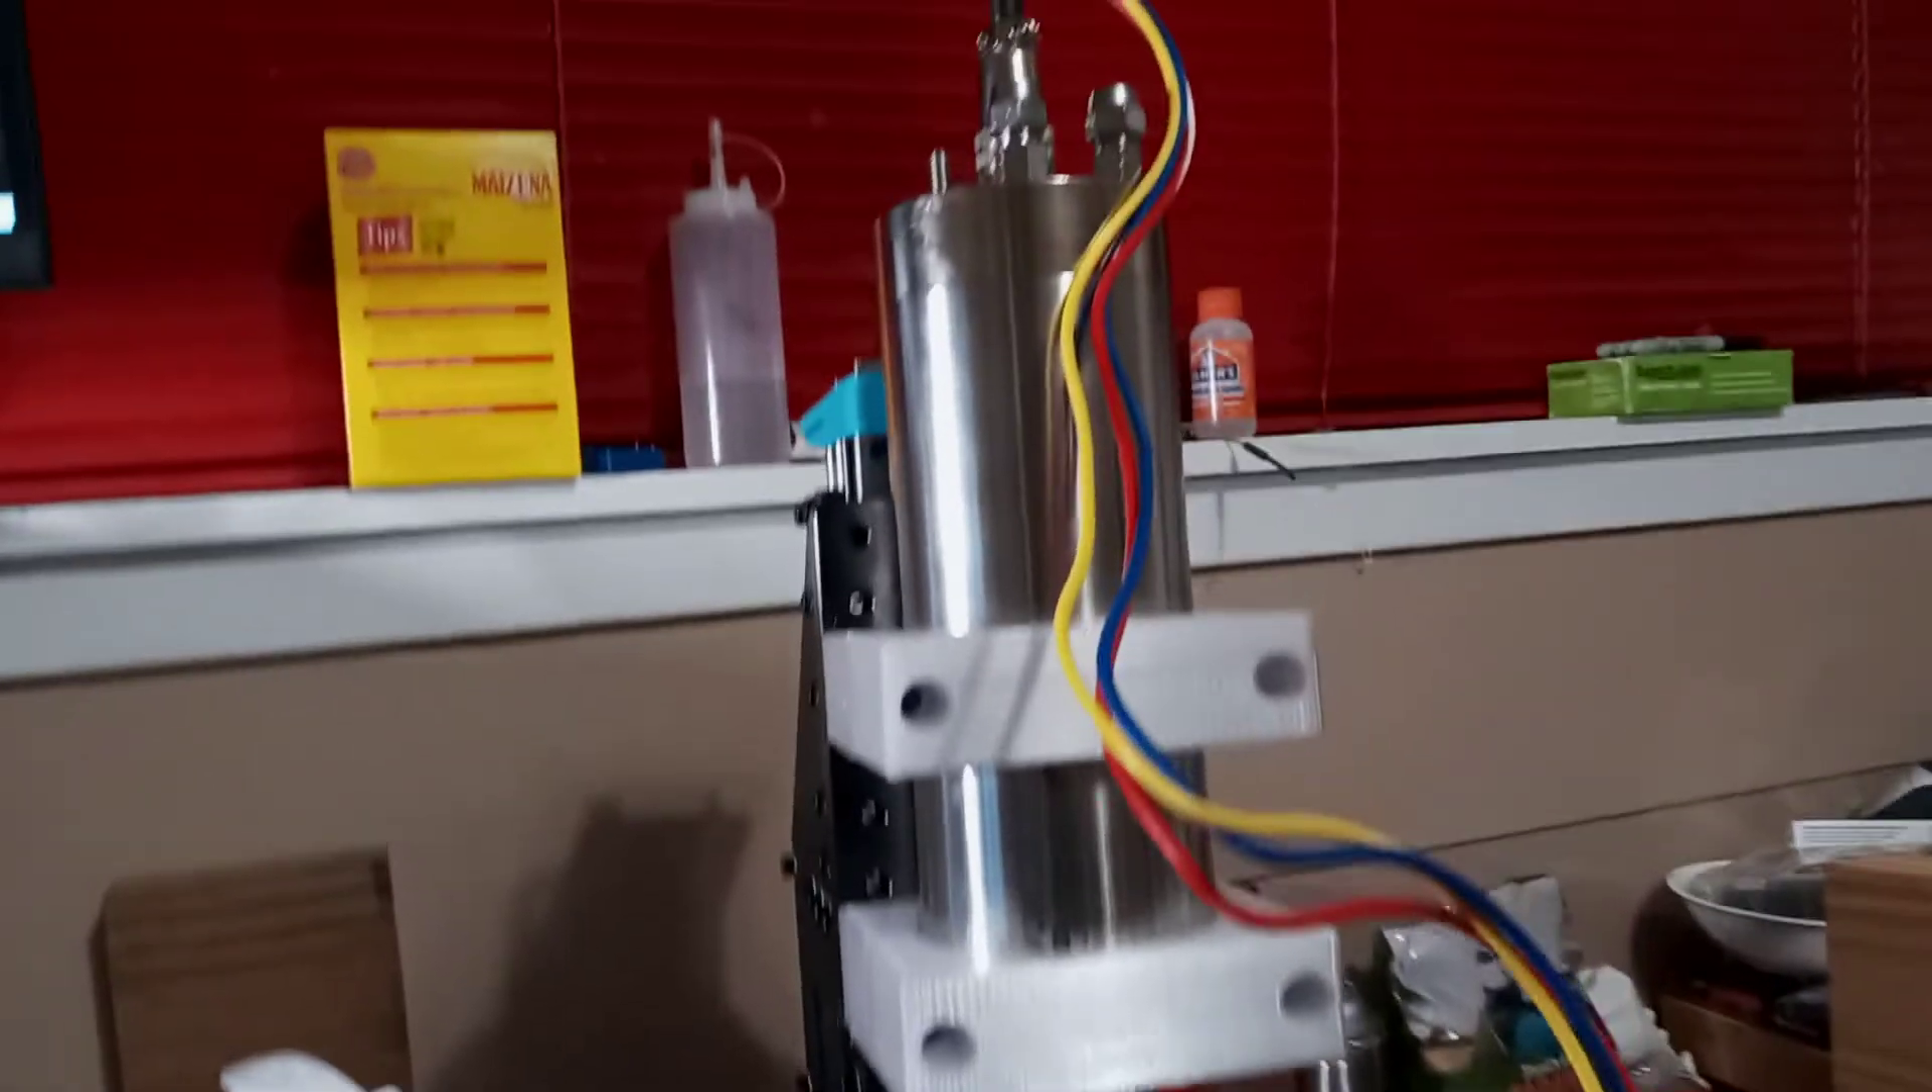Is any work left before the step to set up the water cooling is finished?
Yes.